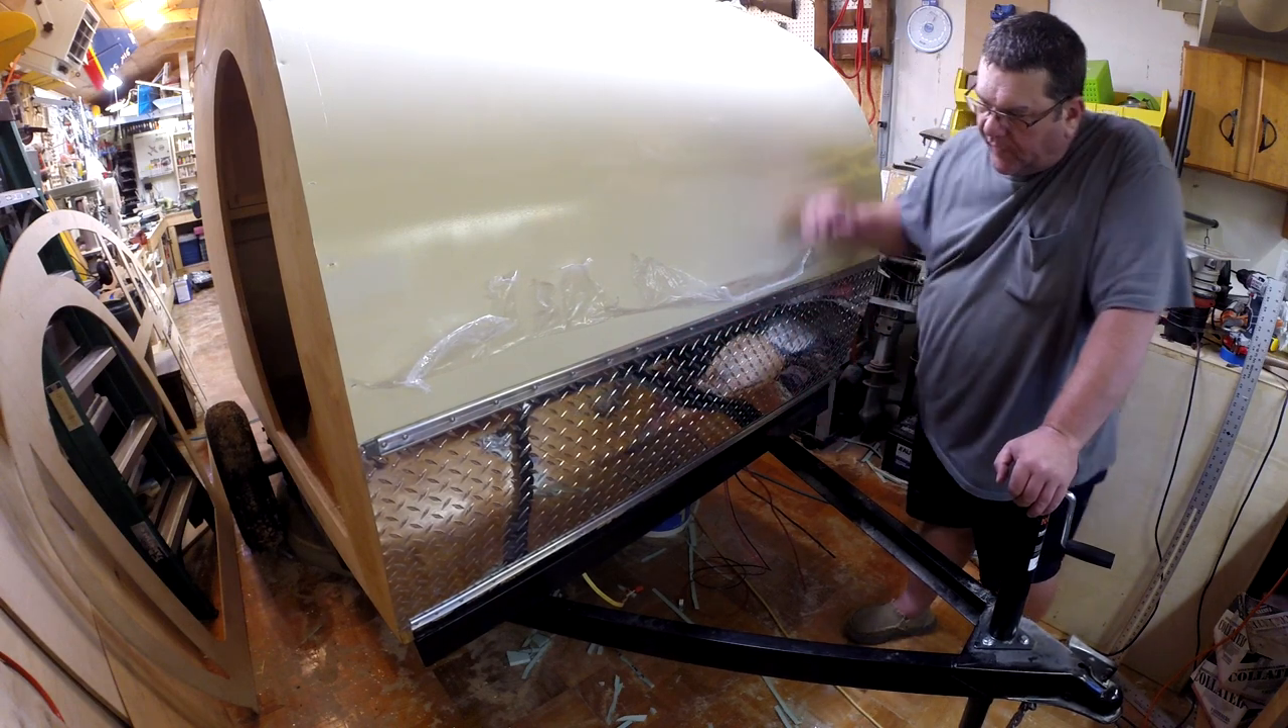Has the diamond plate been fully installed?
Yes.